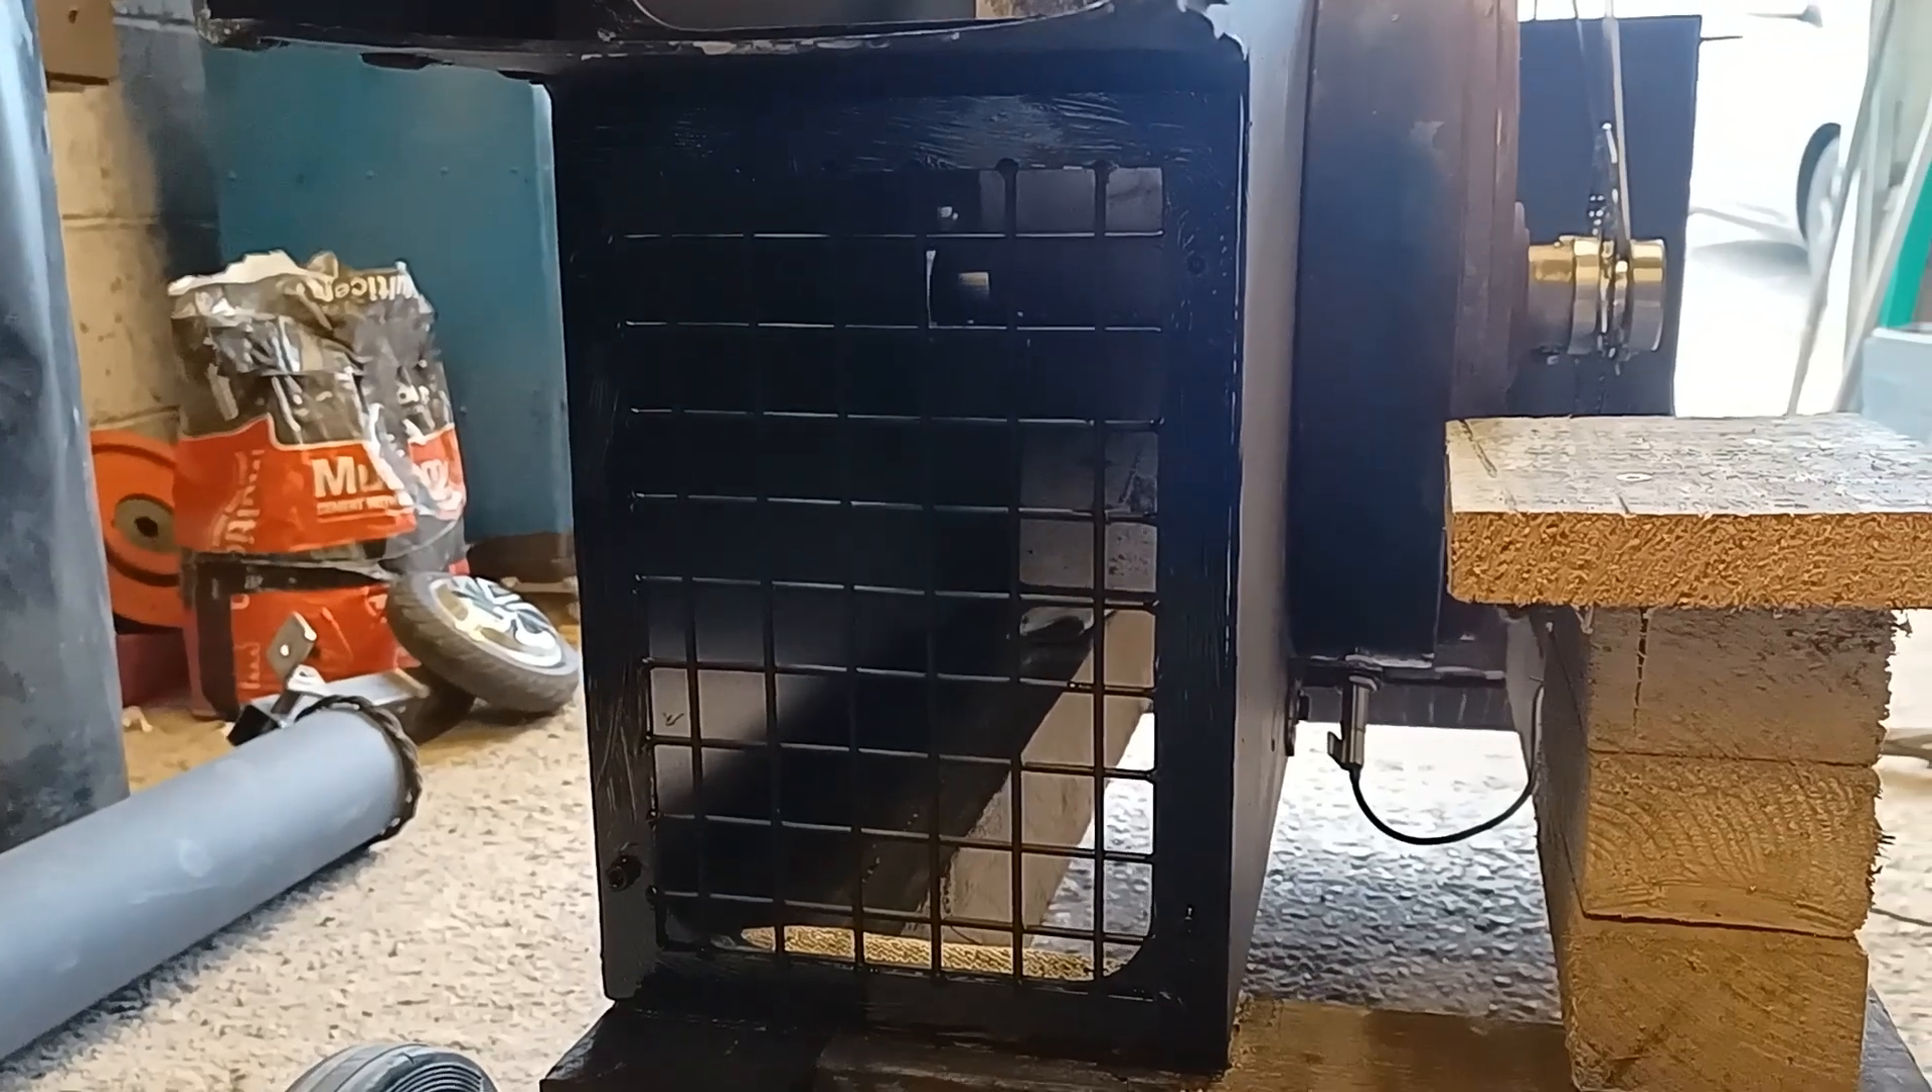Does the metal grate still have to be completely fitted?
No.